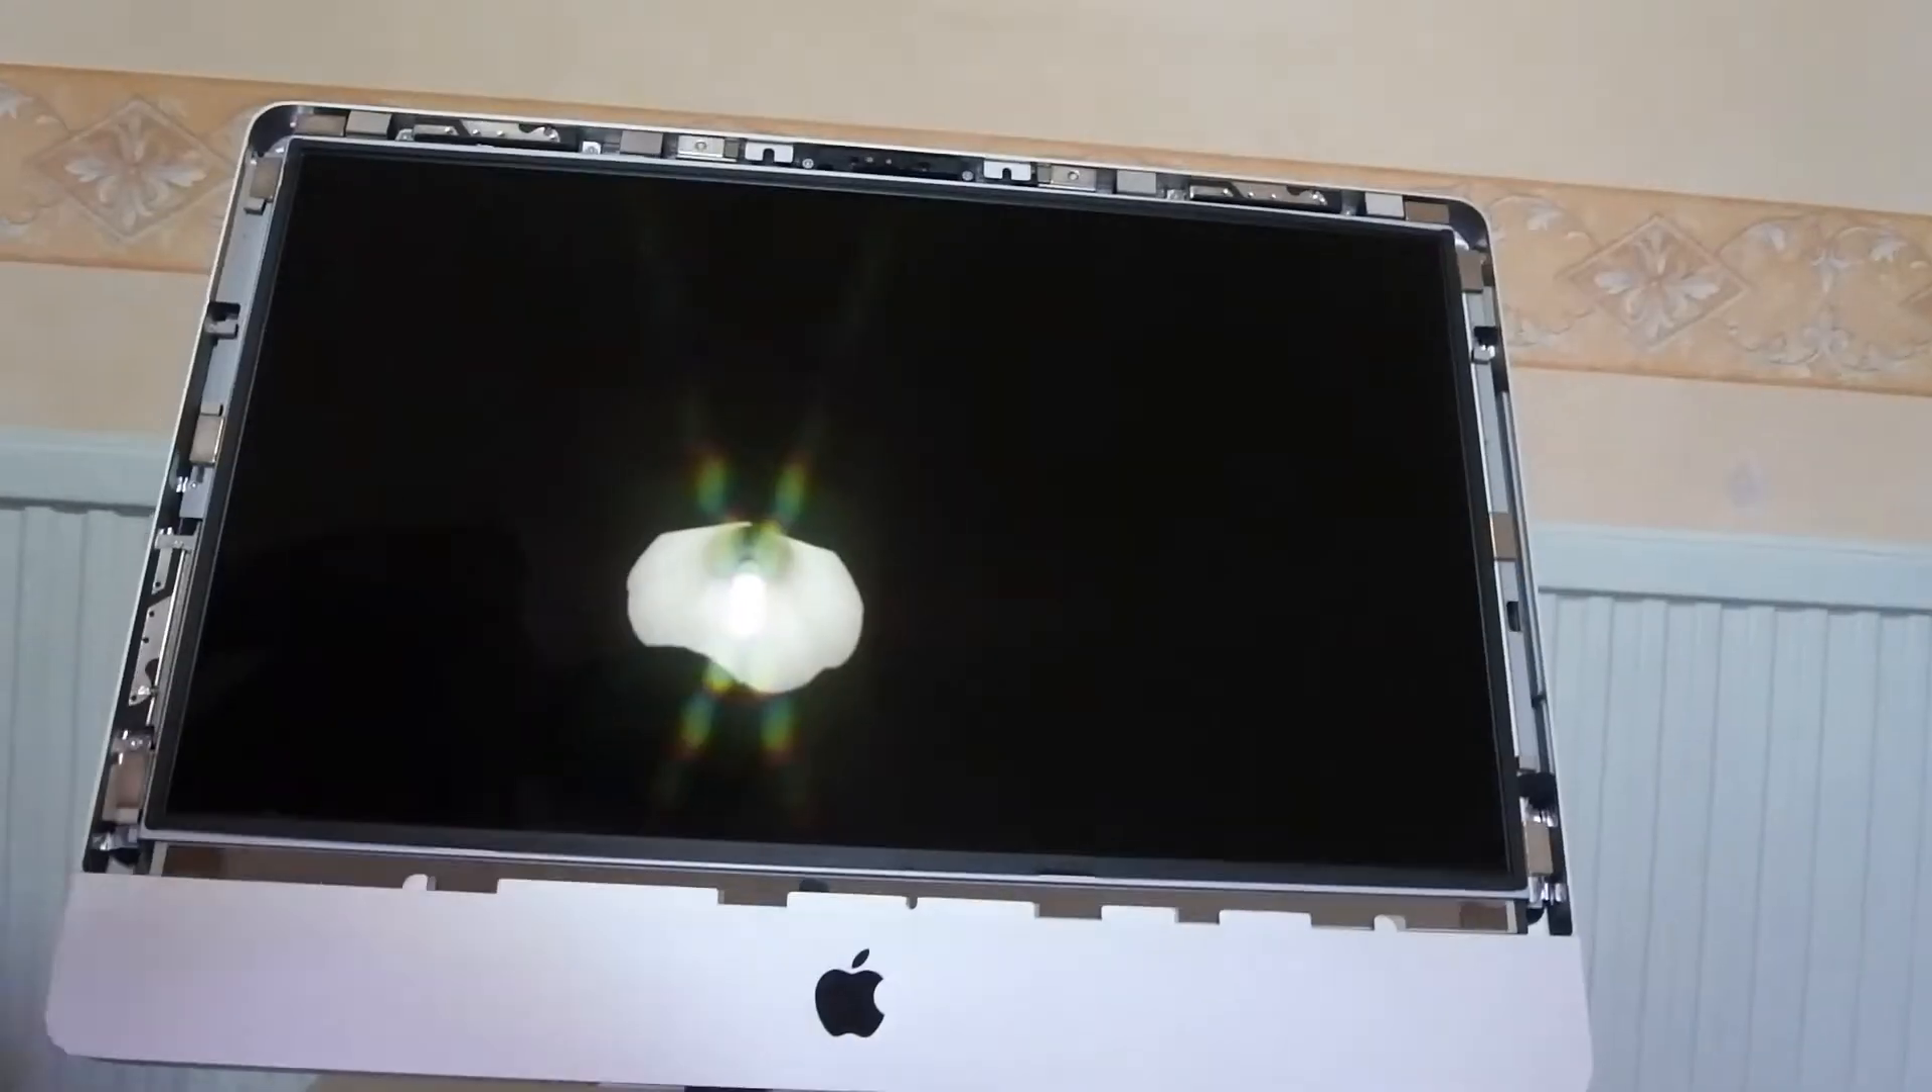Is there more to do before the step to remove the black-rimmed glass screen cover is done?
No.